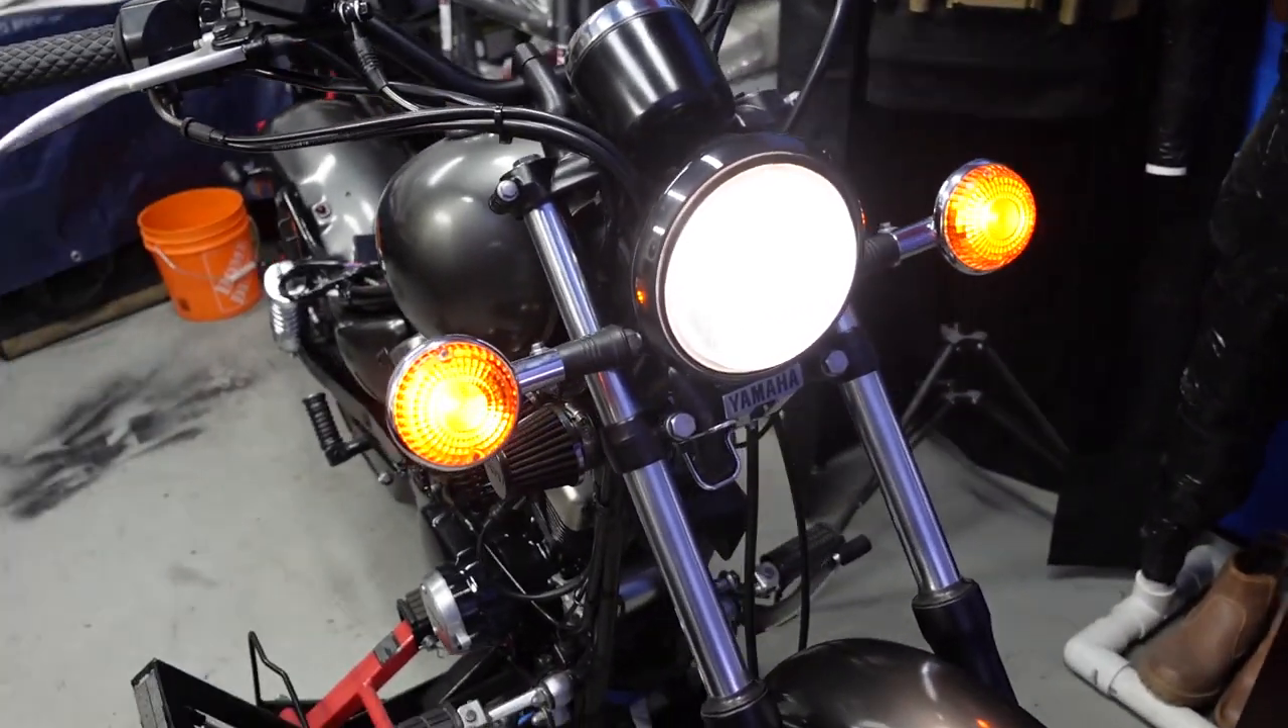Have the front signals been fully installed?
Yes.